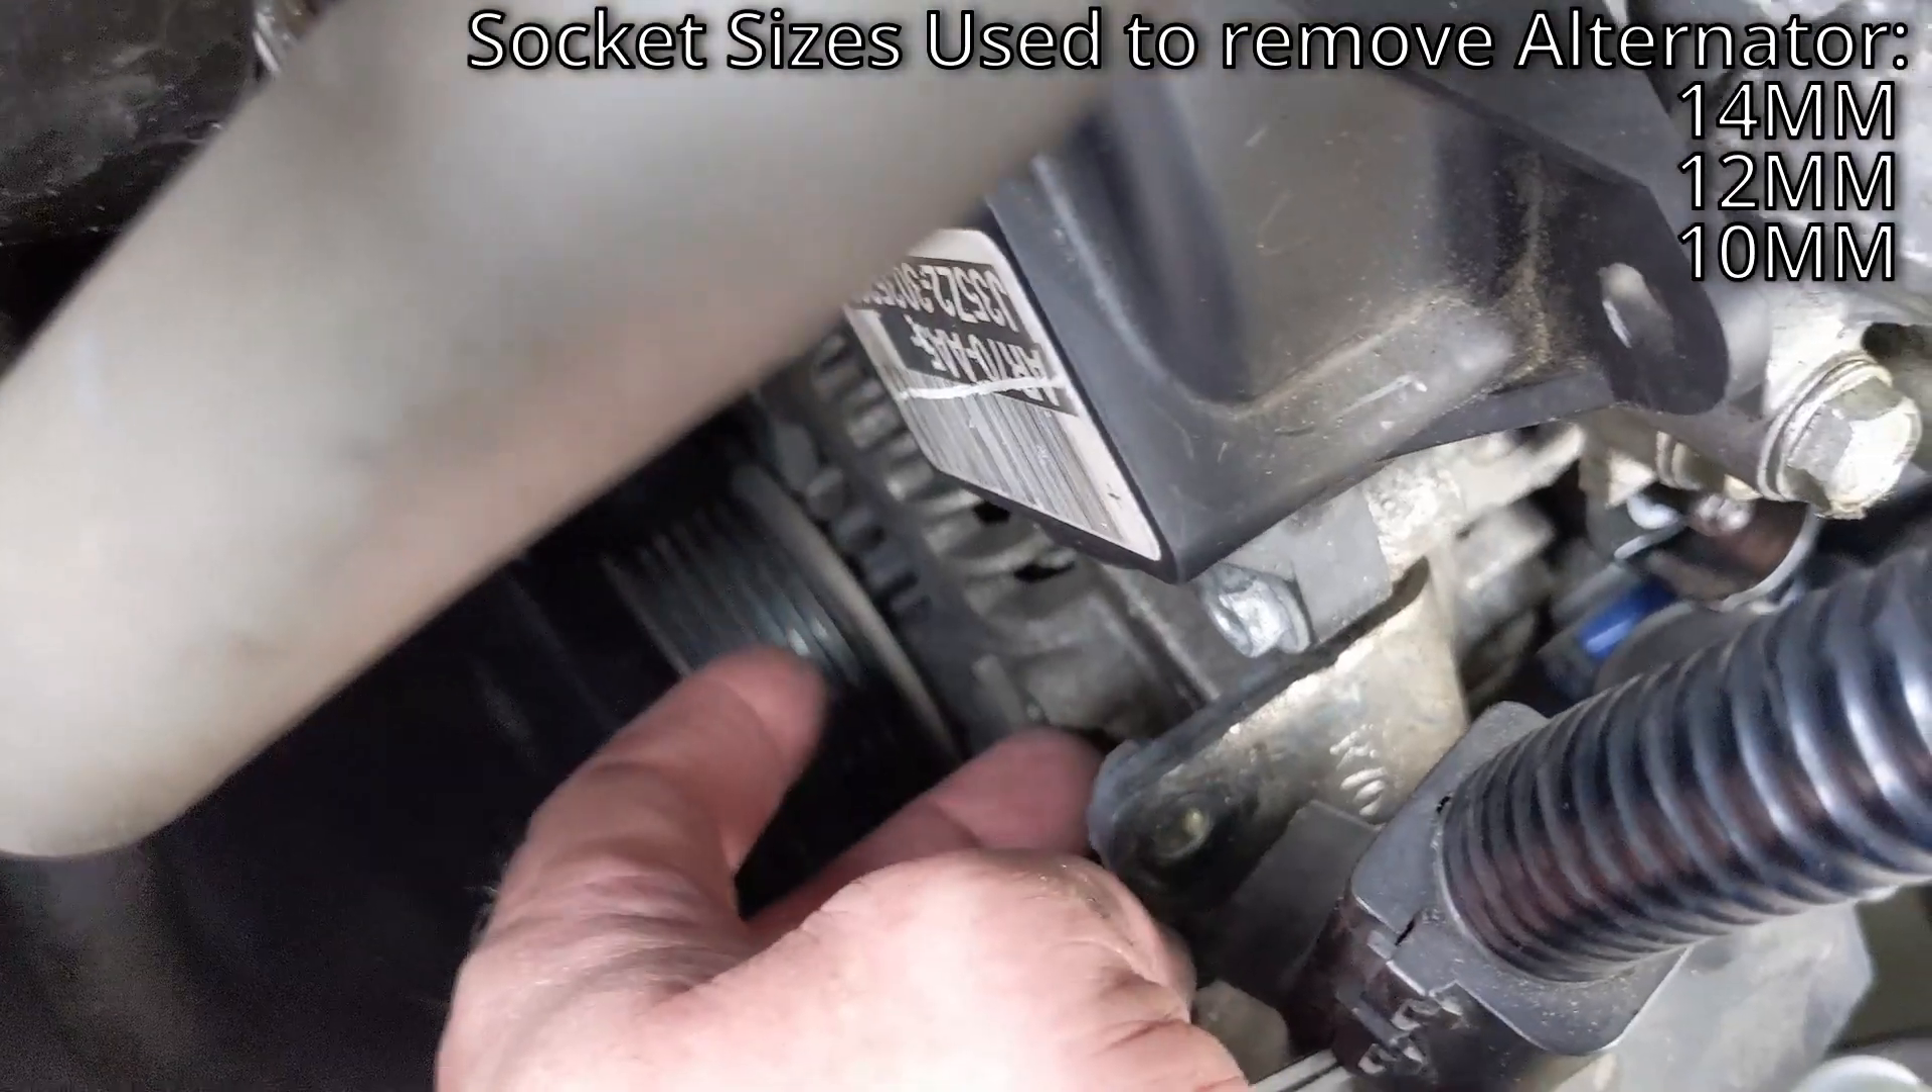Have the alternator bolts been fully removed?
No.